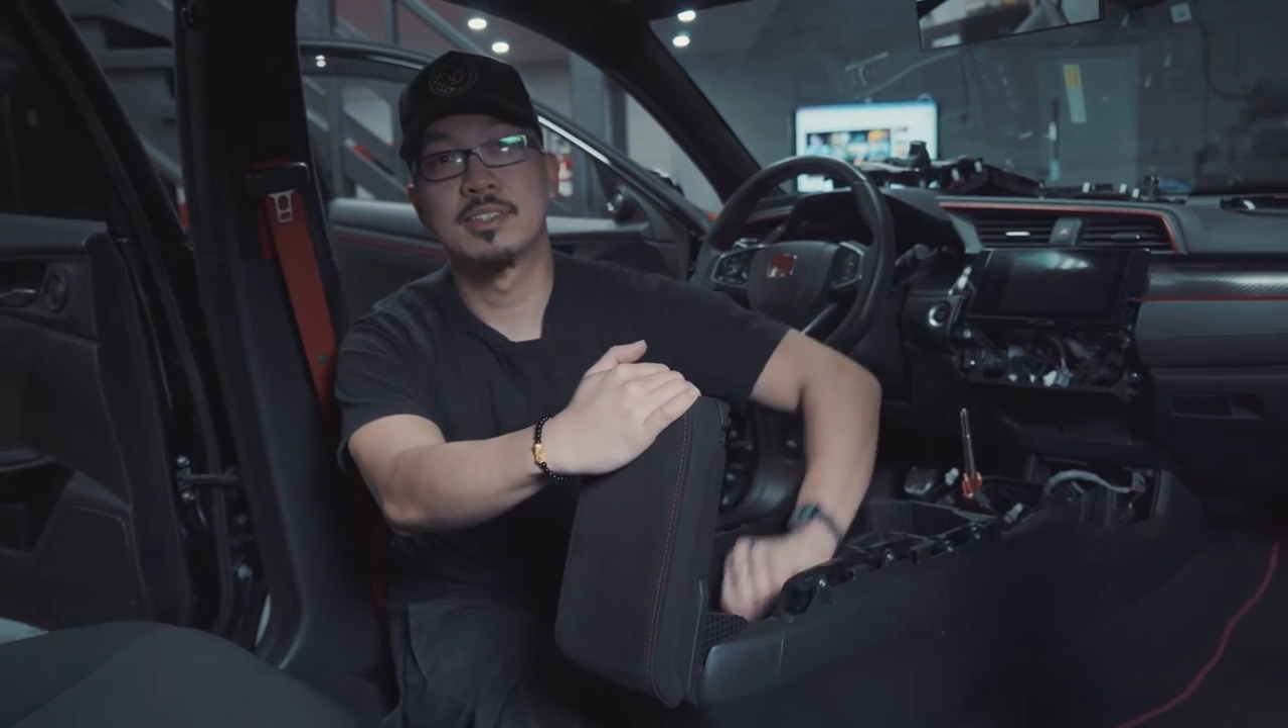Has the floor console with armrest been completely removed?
No.